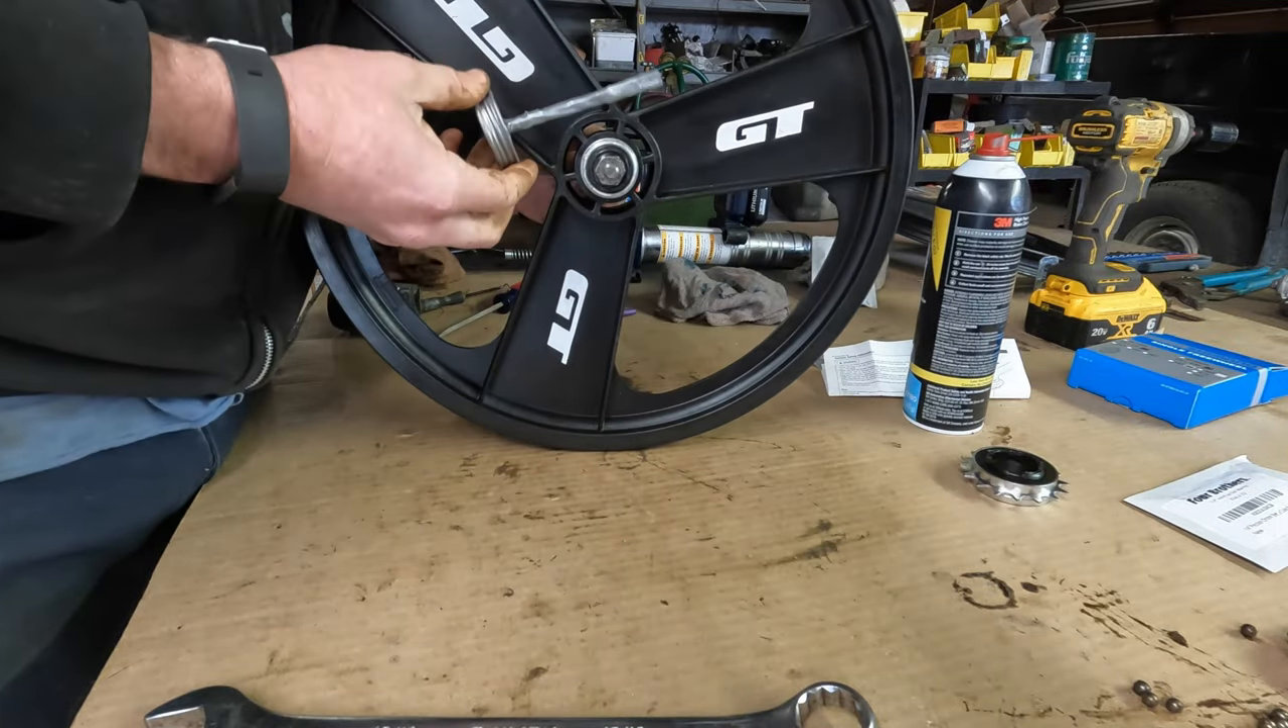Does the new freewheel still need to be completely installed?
Yes.